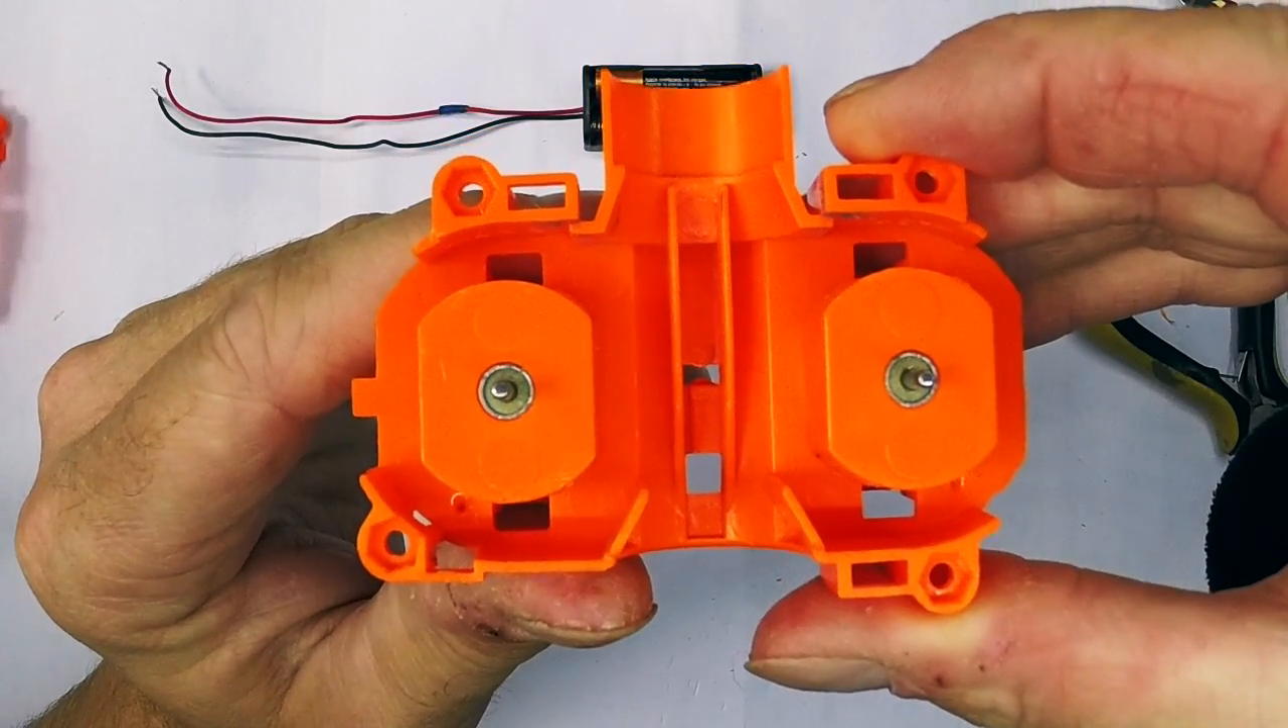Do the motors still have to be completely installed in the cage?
No.